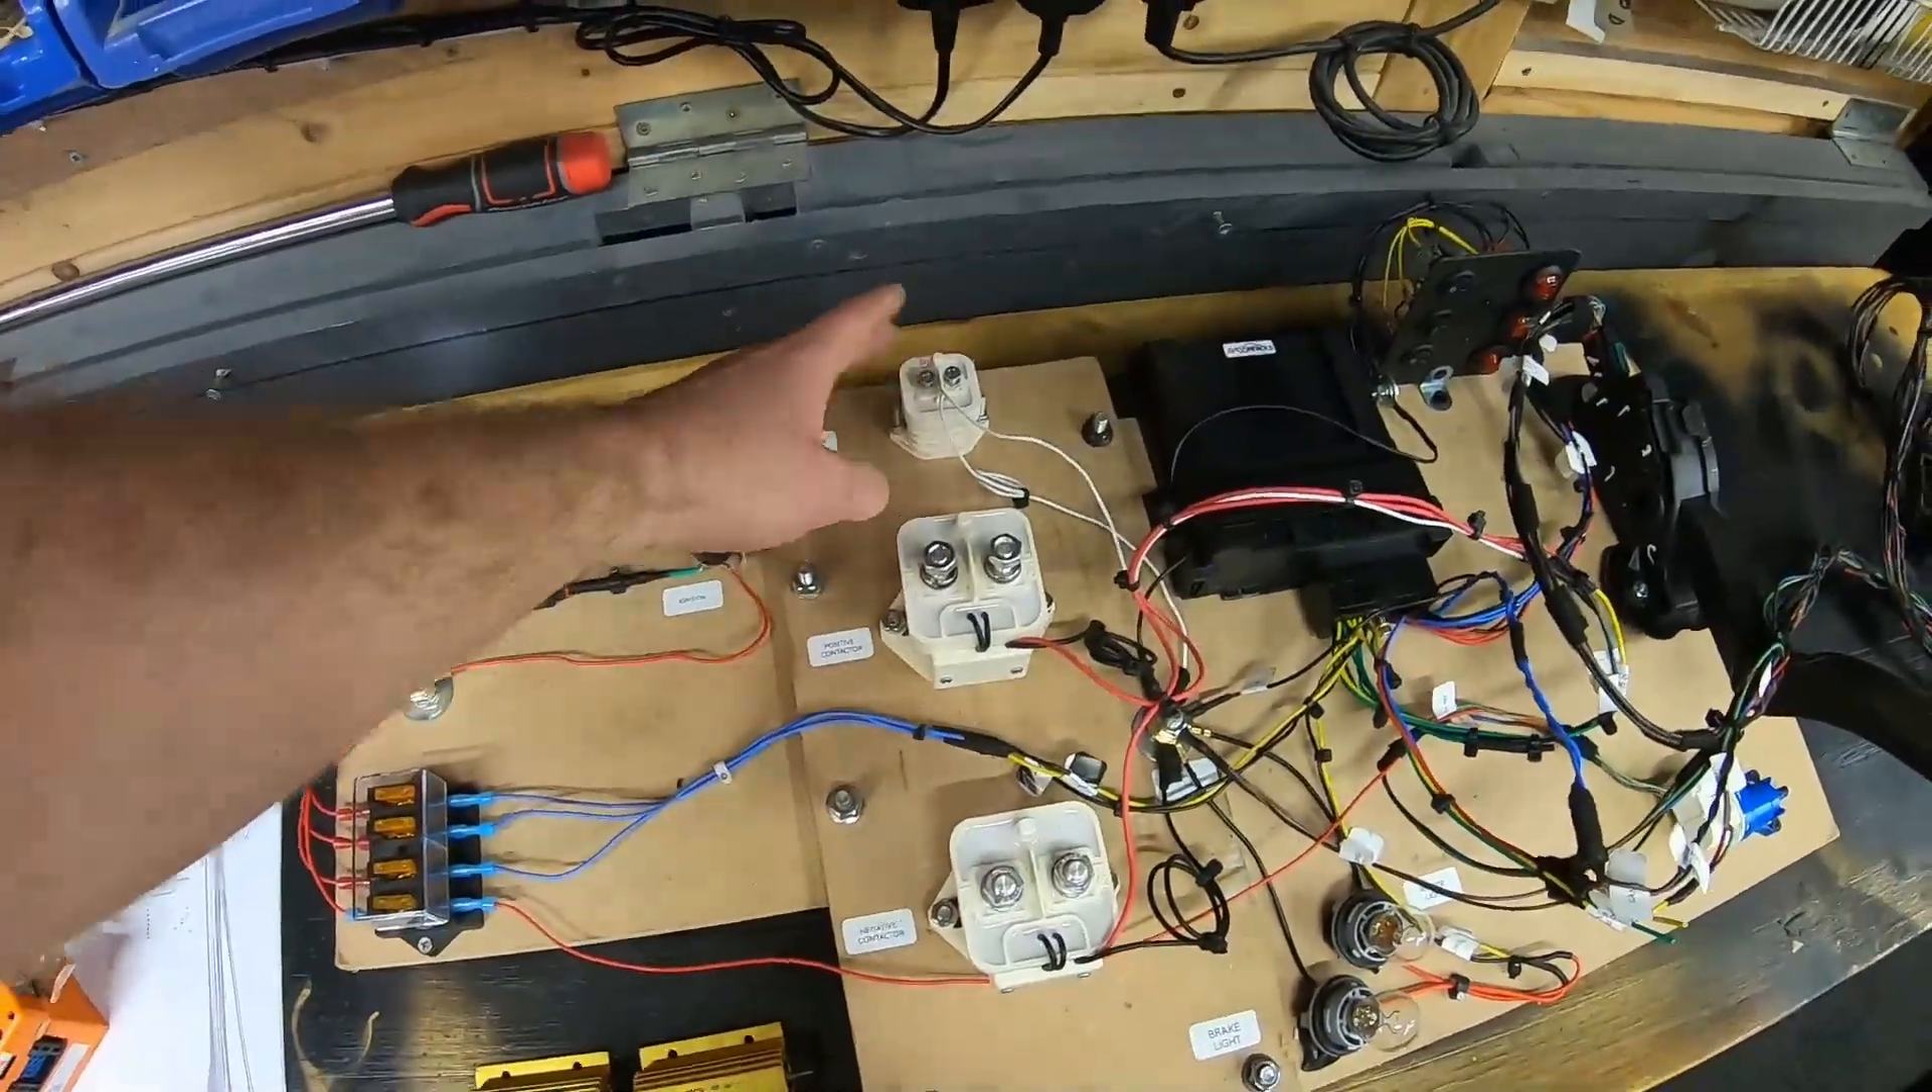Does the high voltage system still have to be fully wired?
Yes.